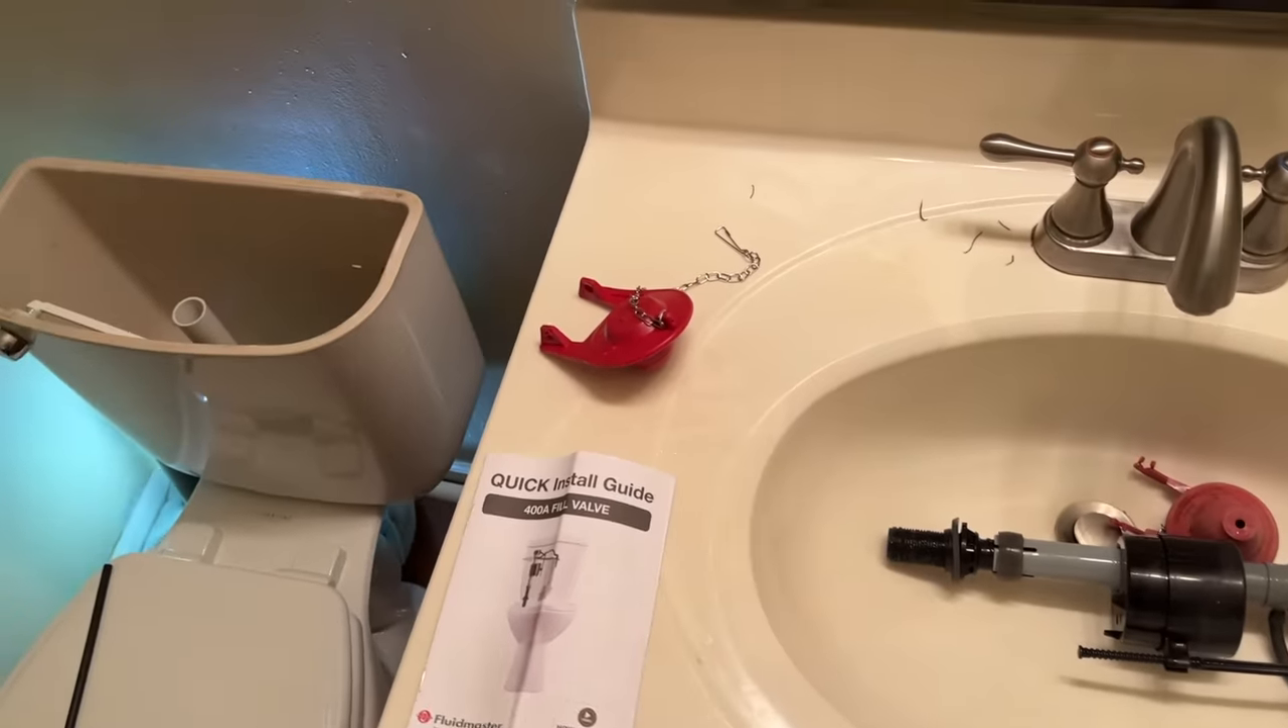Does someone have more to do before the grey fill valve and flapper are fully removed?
No.